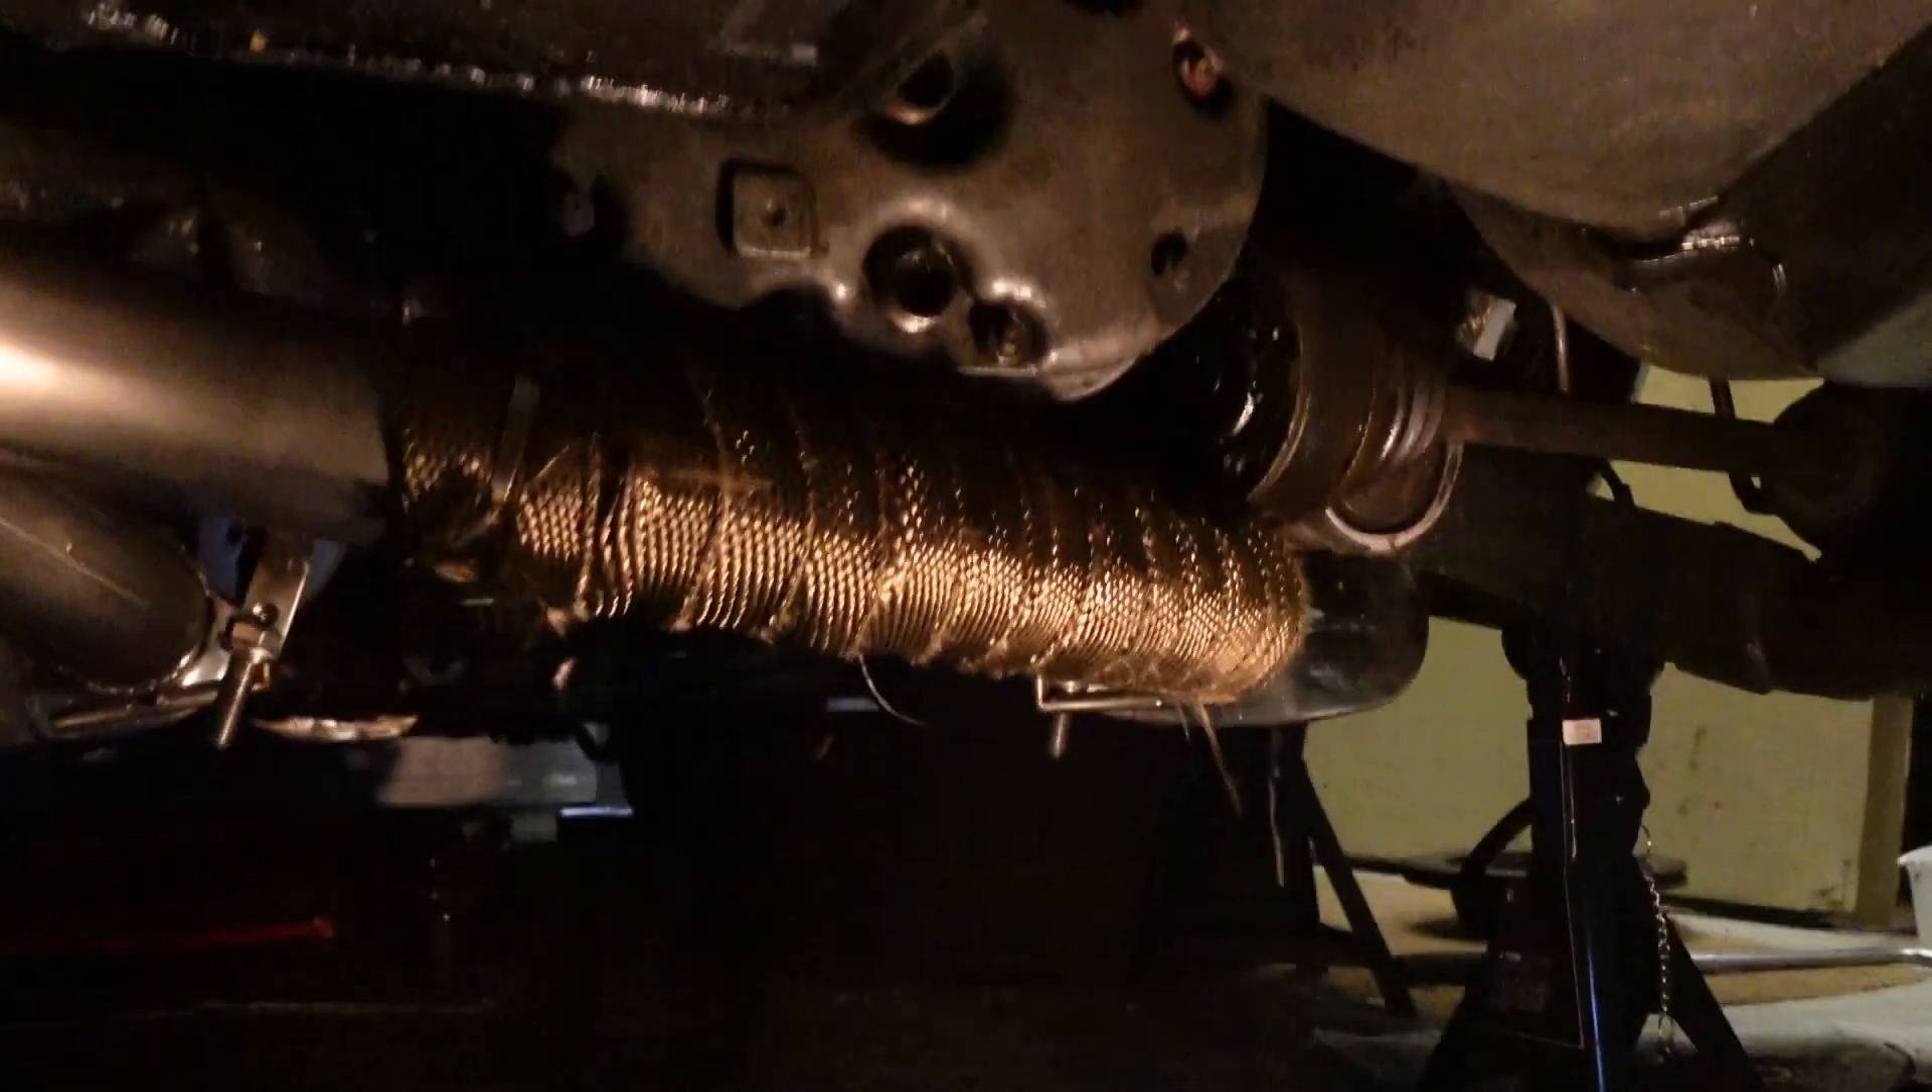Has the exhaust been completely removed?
No.